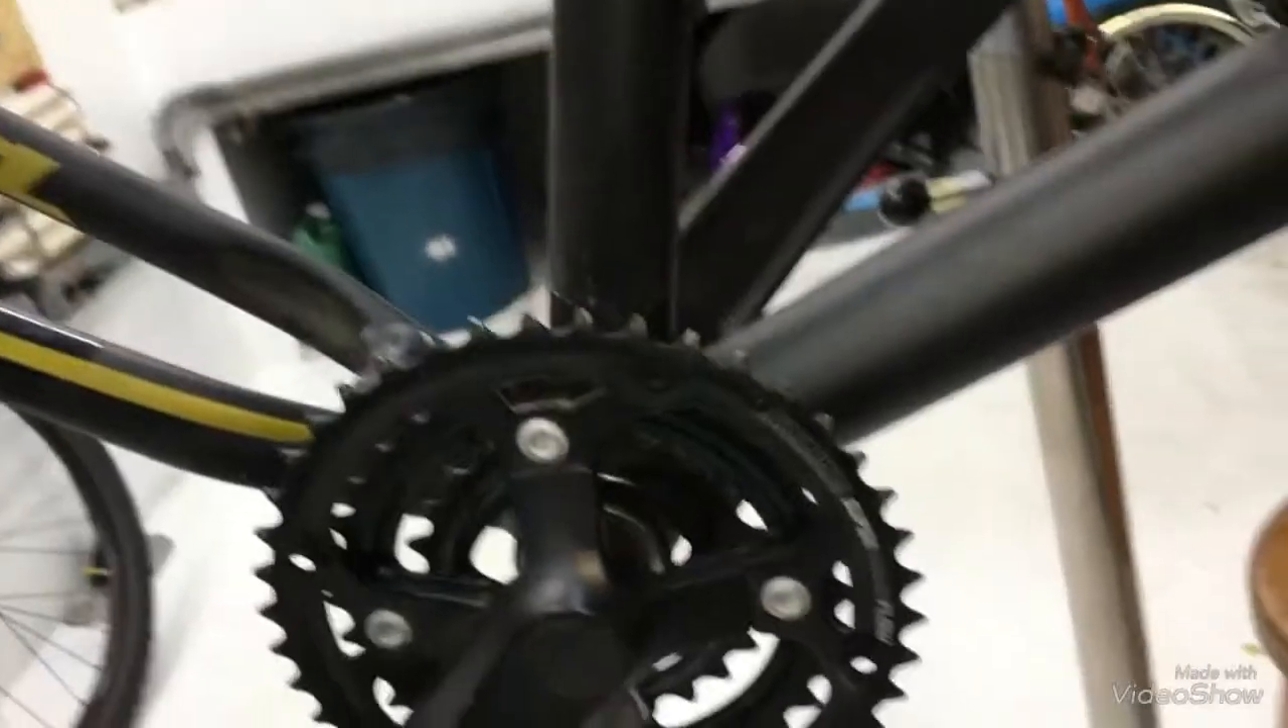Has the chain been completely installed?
No.